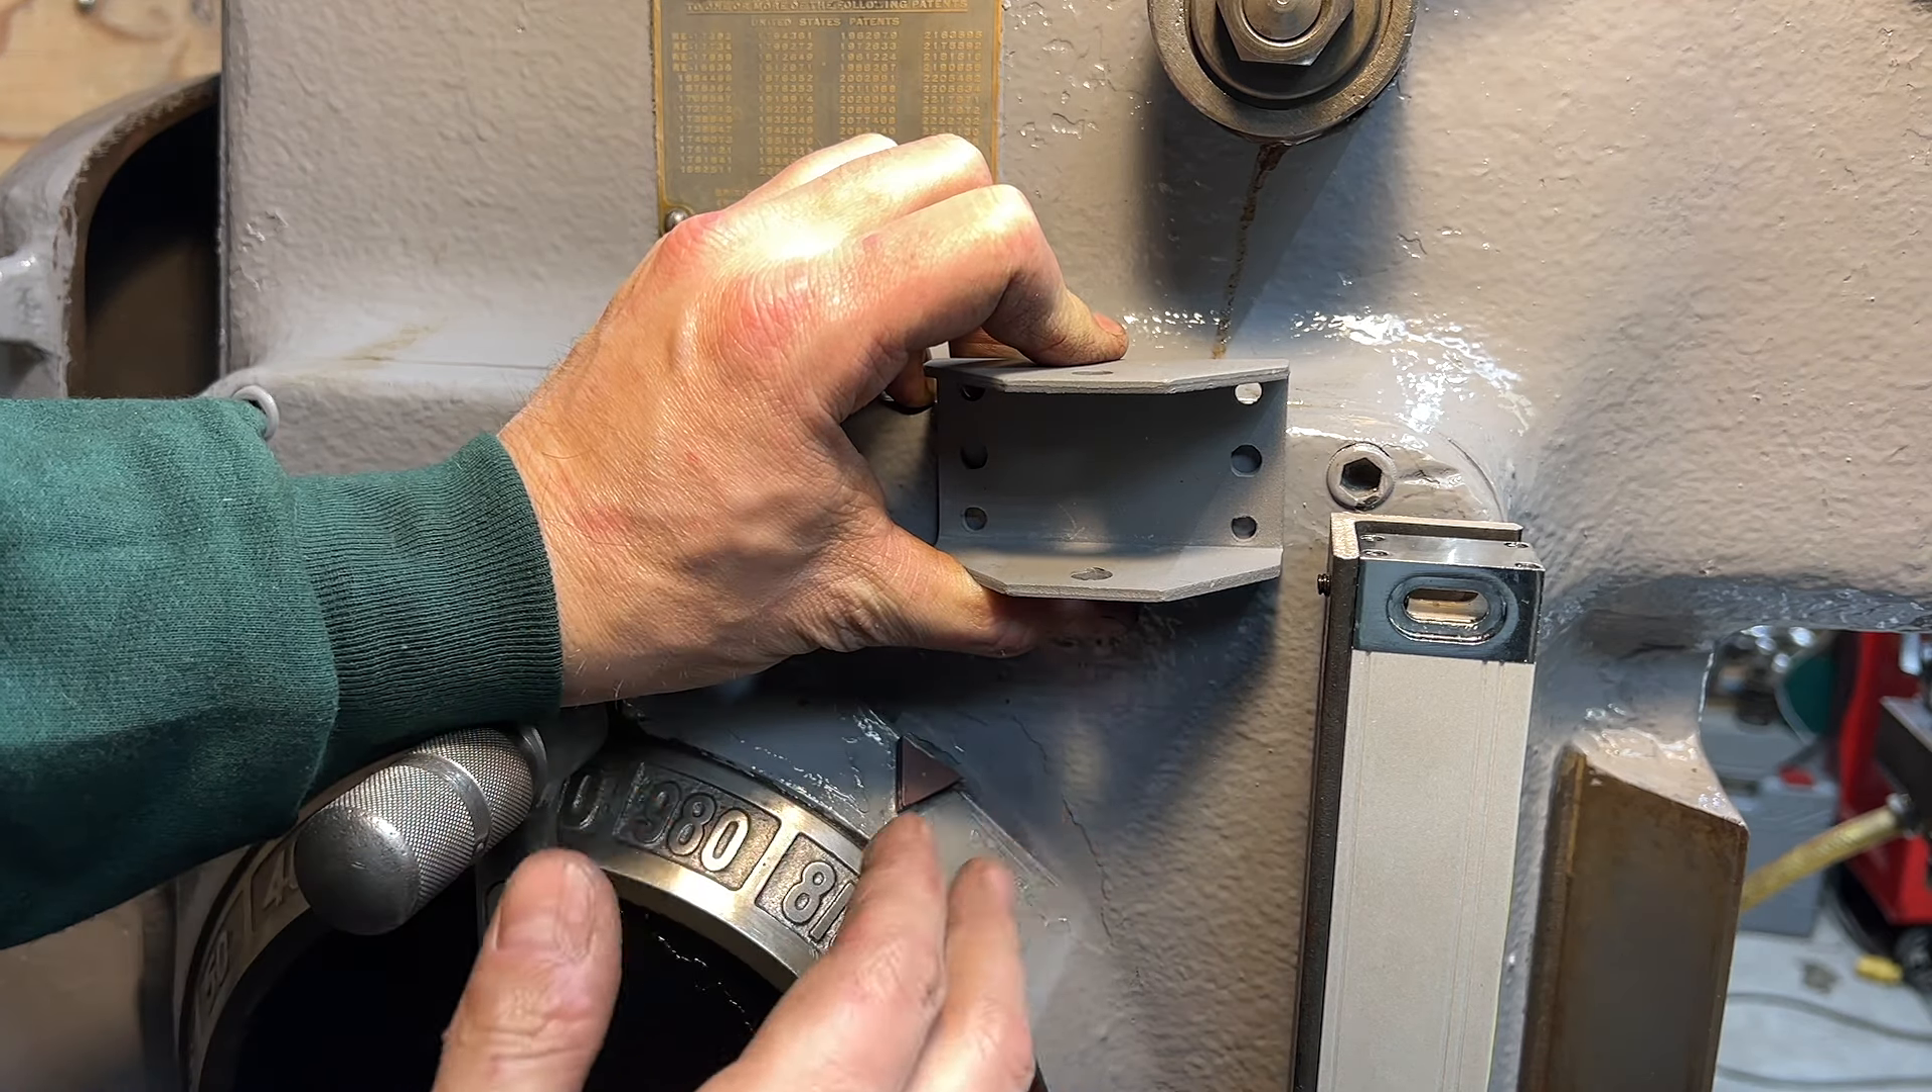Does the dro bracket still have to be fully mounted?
Yes.